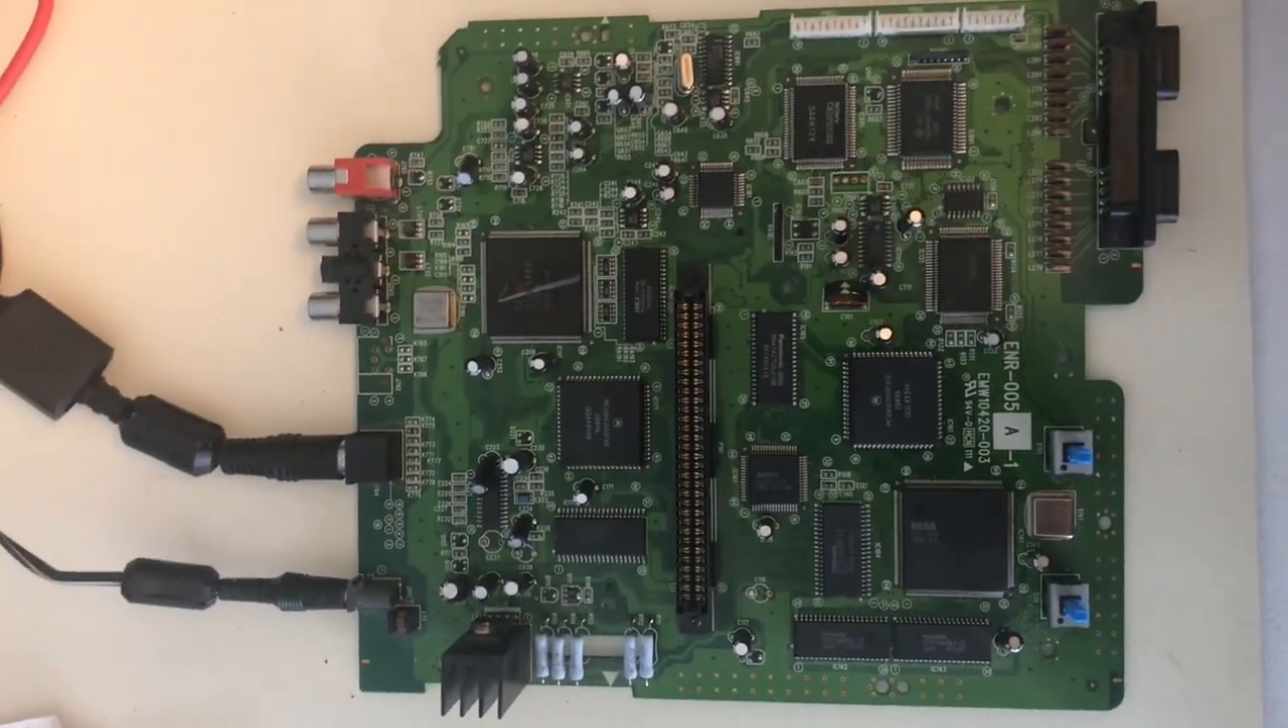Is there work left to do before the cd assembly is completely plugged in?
Yes.